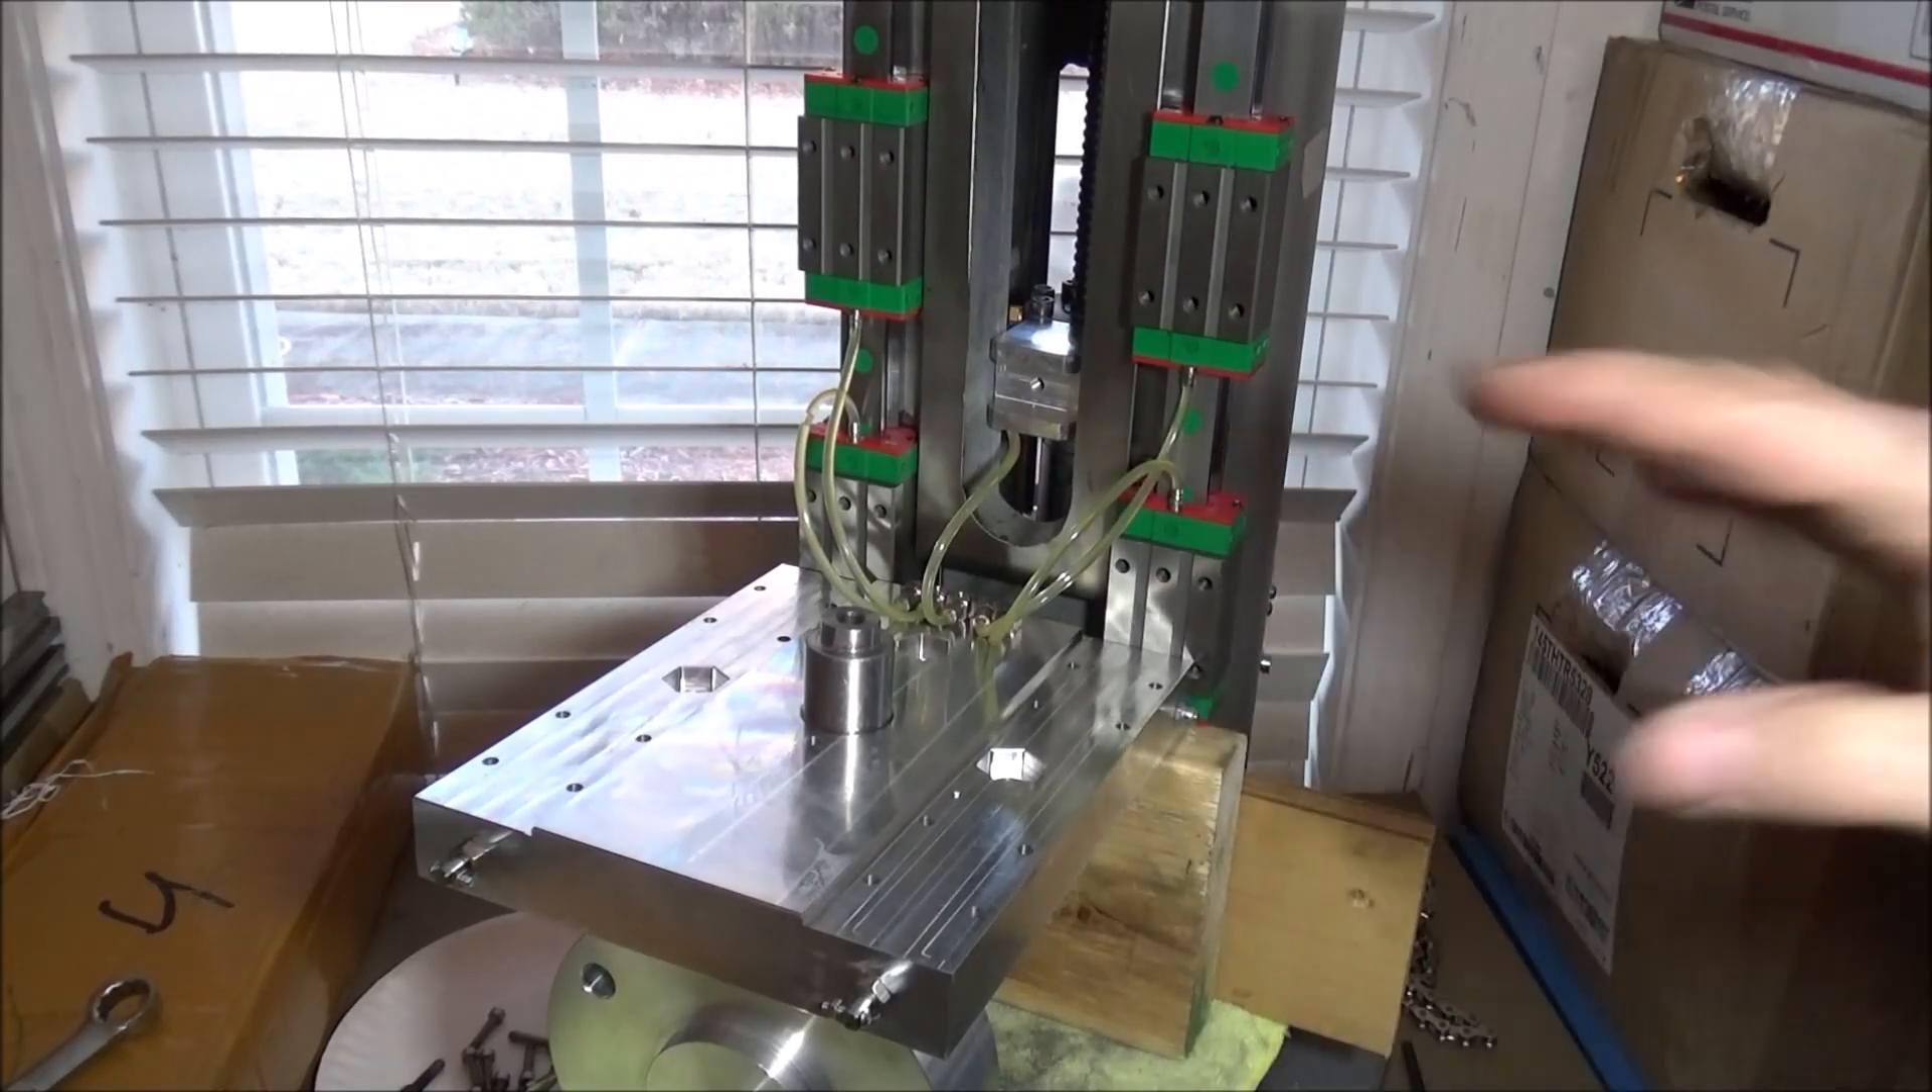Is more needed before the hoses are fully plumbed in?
No.